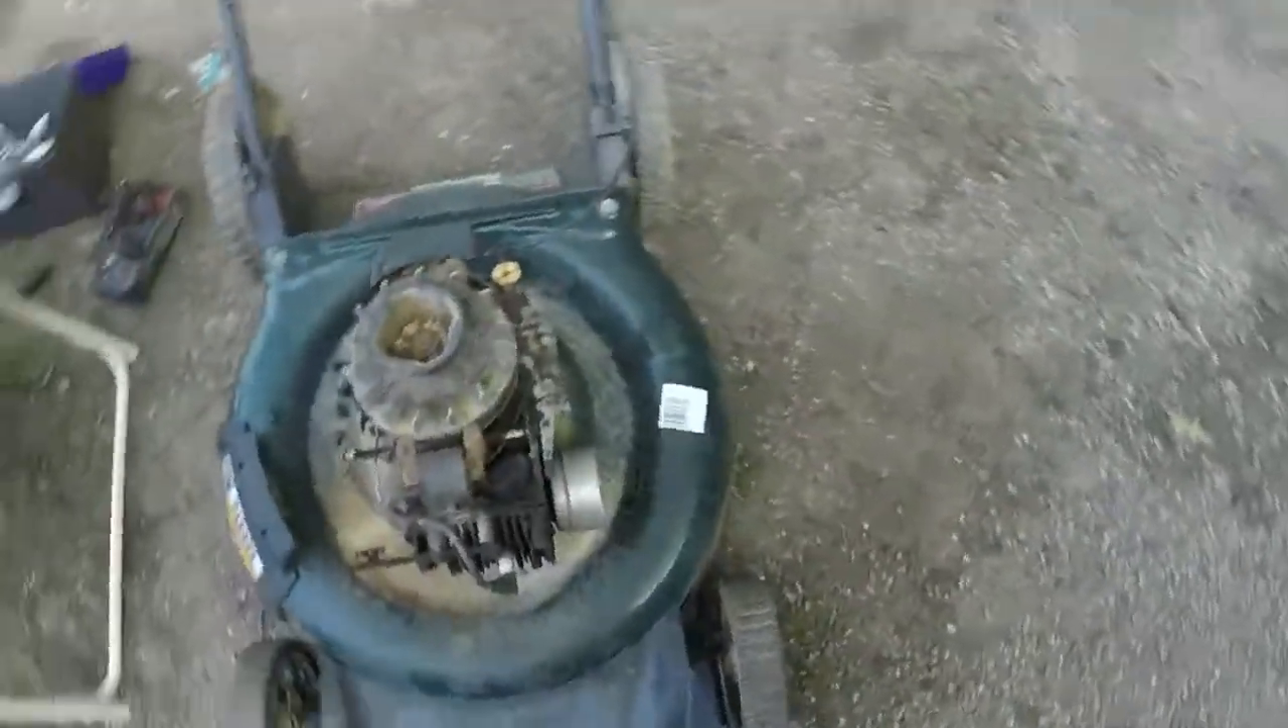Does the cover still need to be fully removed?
No.